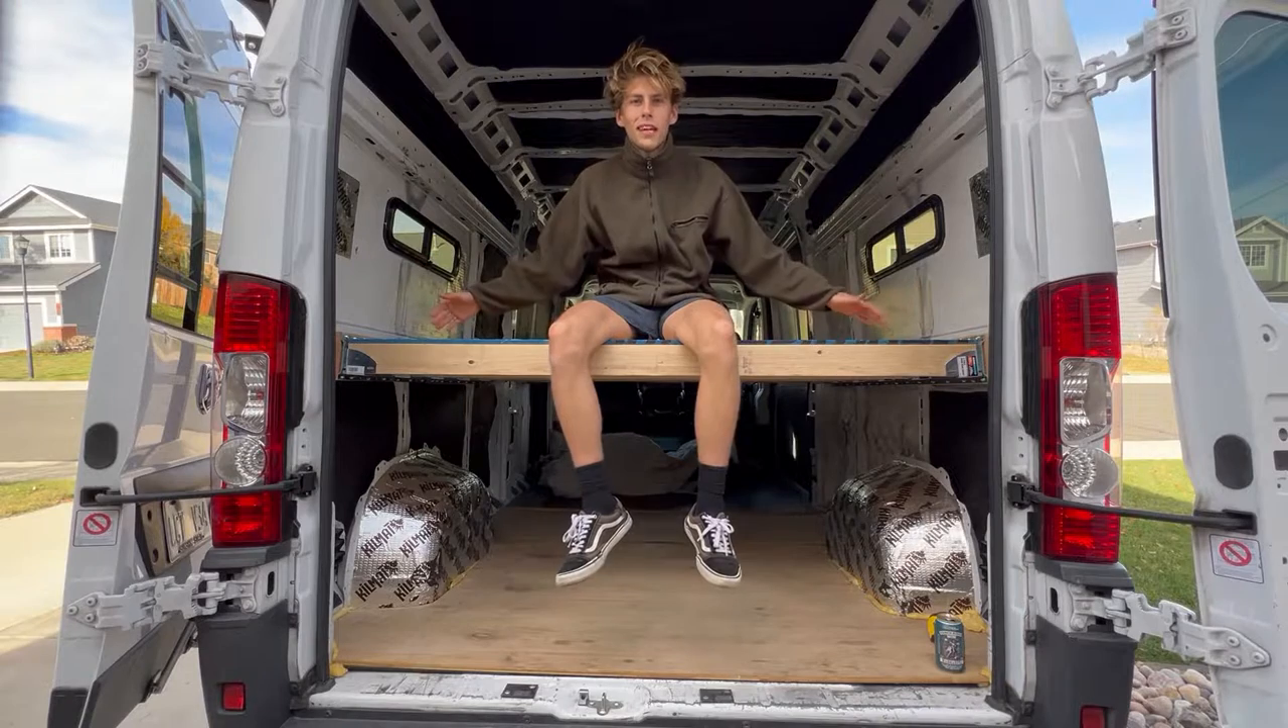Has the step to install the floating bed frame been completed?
Yes.